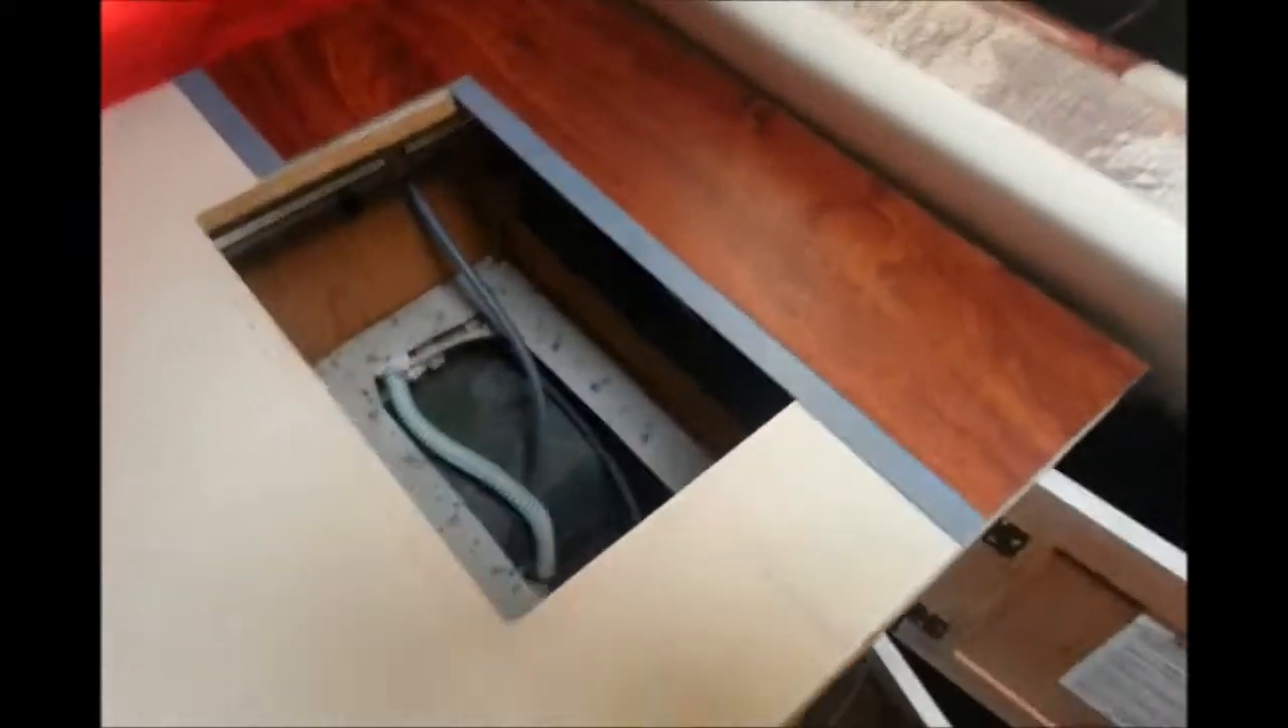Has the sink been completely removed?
Yes.